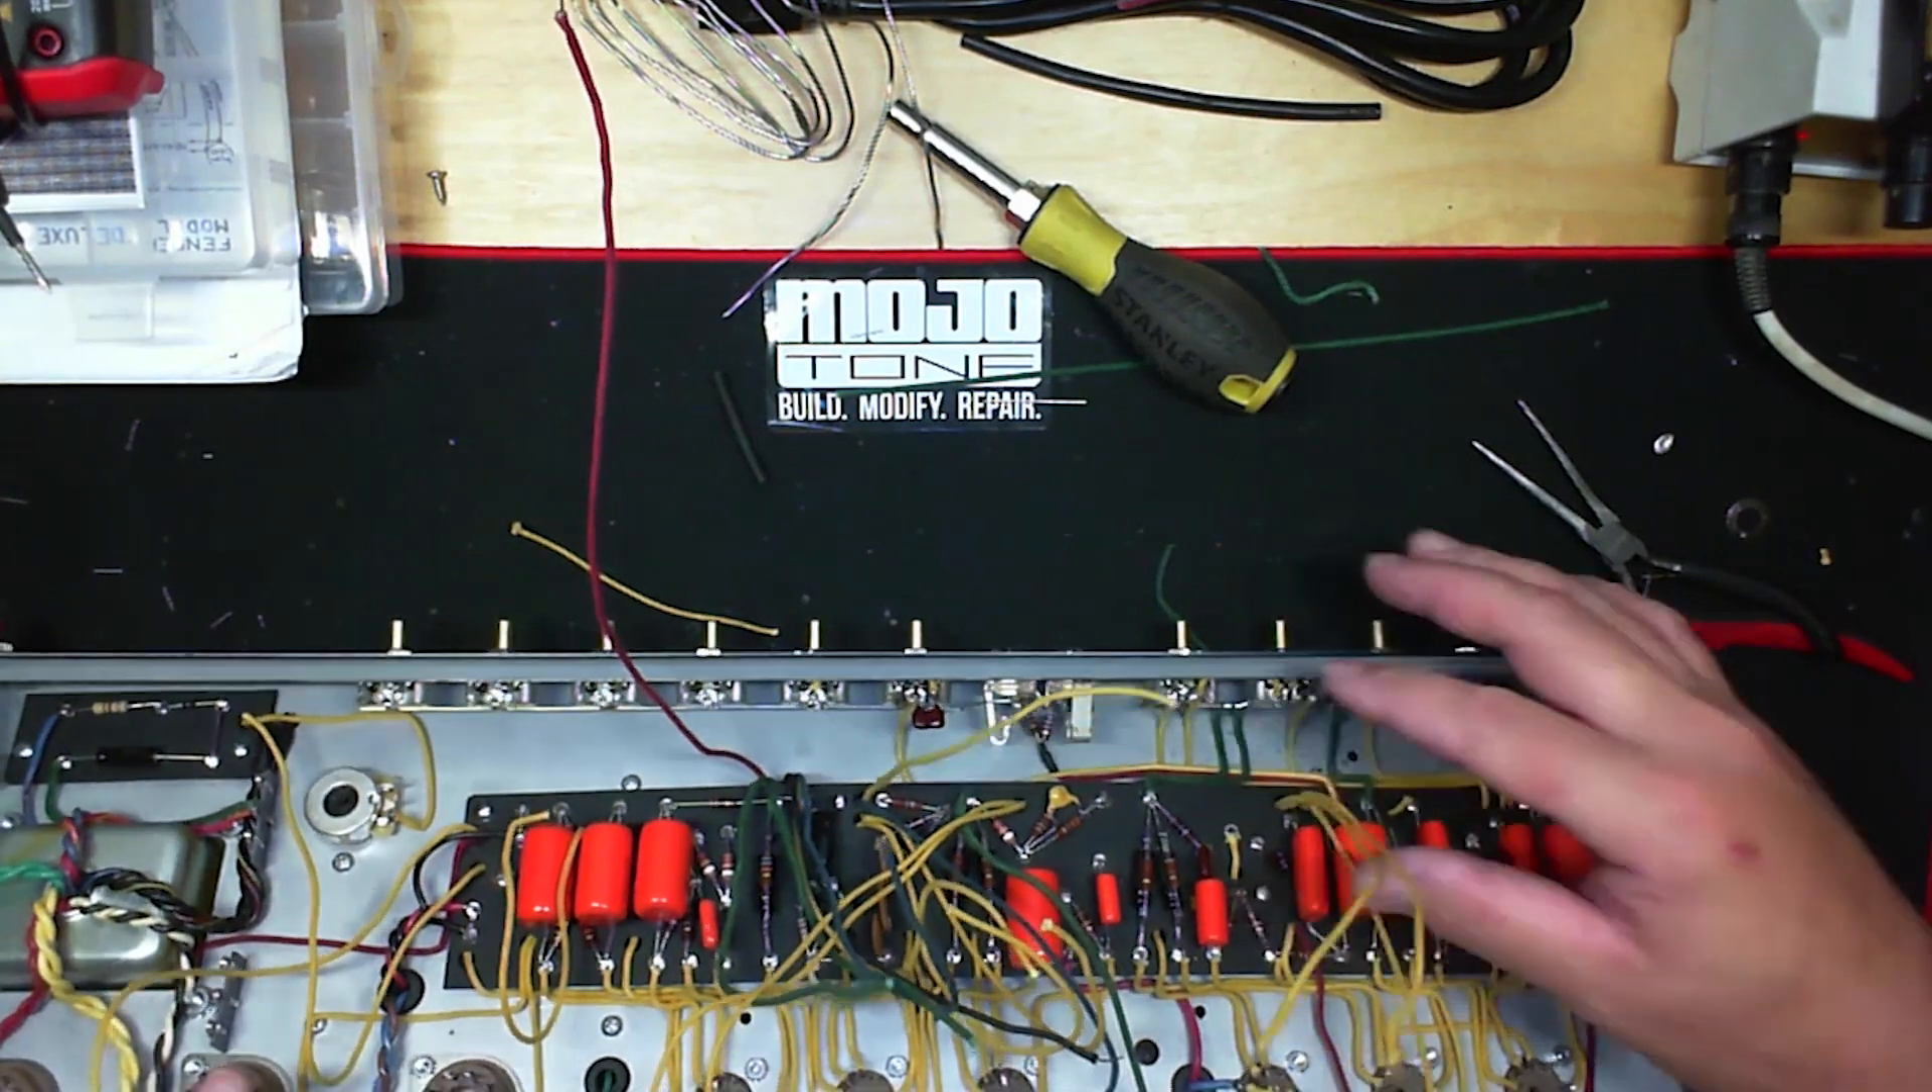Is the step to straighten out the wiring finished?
No.